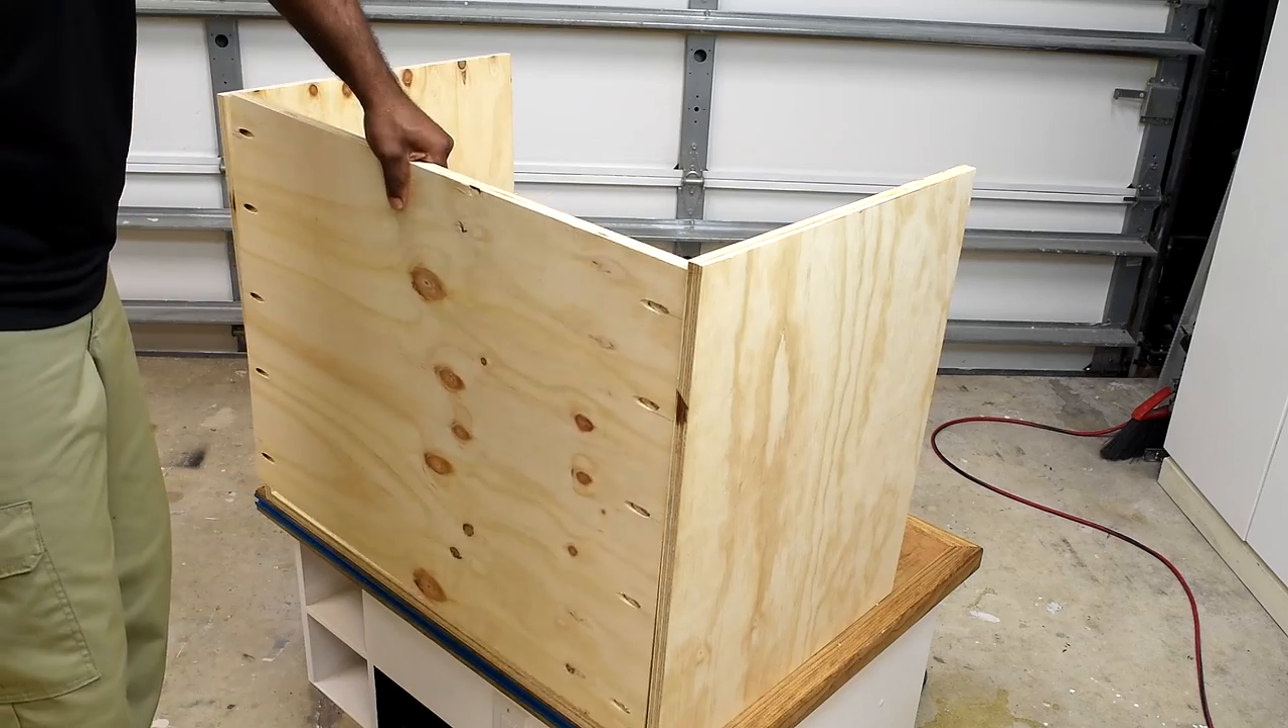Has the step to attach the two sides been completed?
Yes.